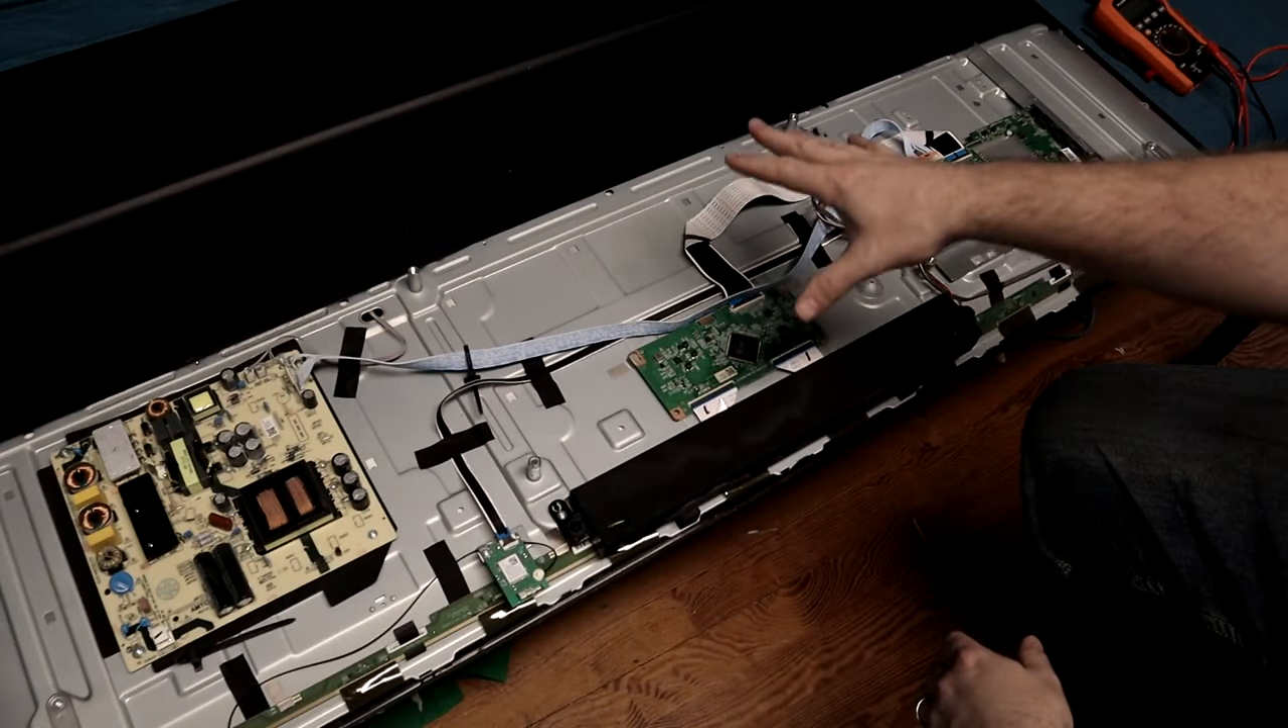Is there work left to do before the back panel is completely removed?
No.